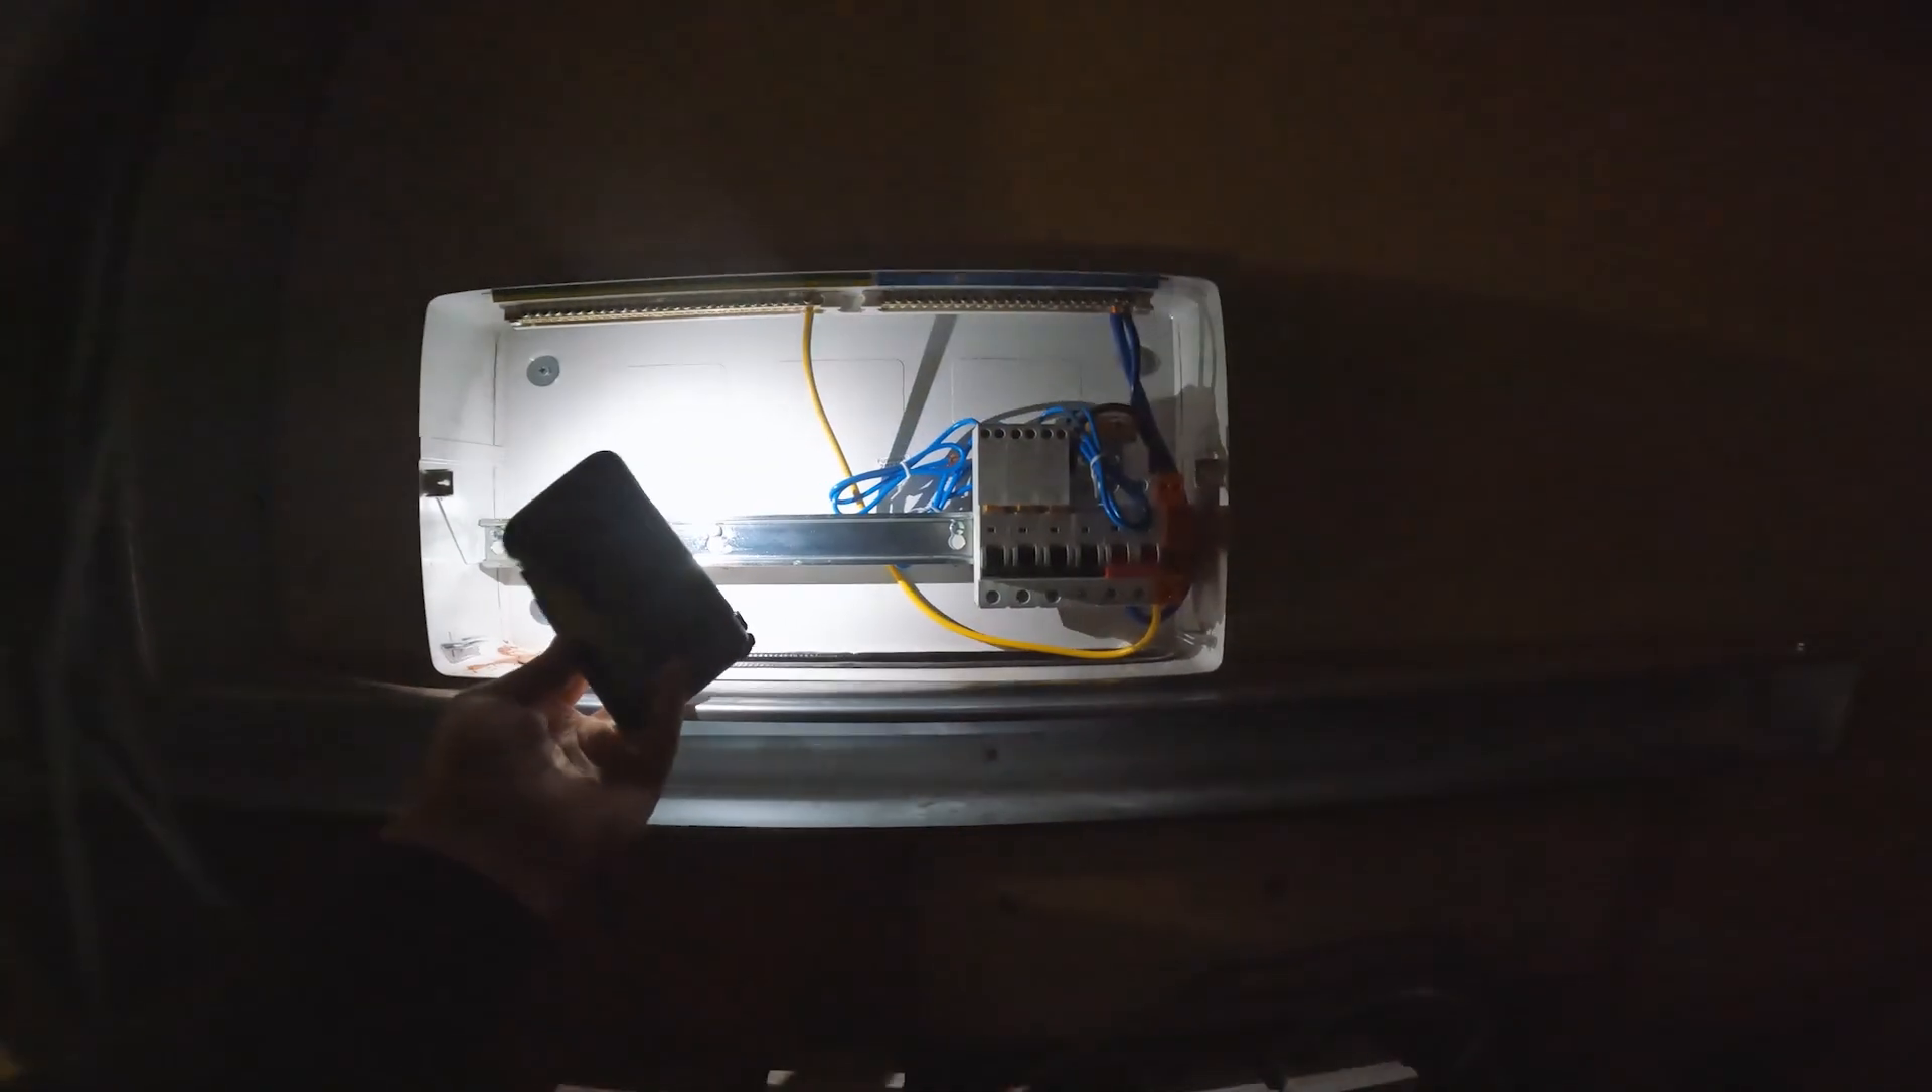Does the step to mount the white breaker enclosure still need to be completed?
No.